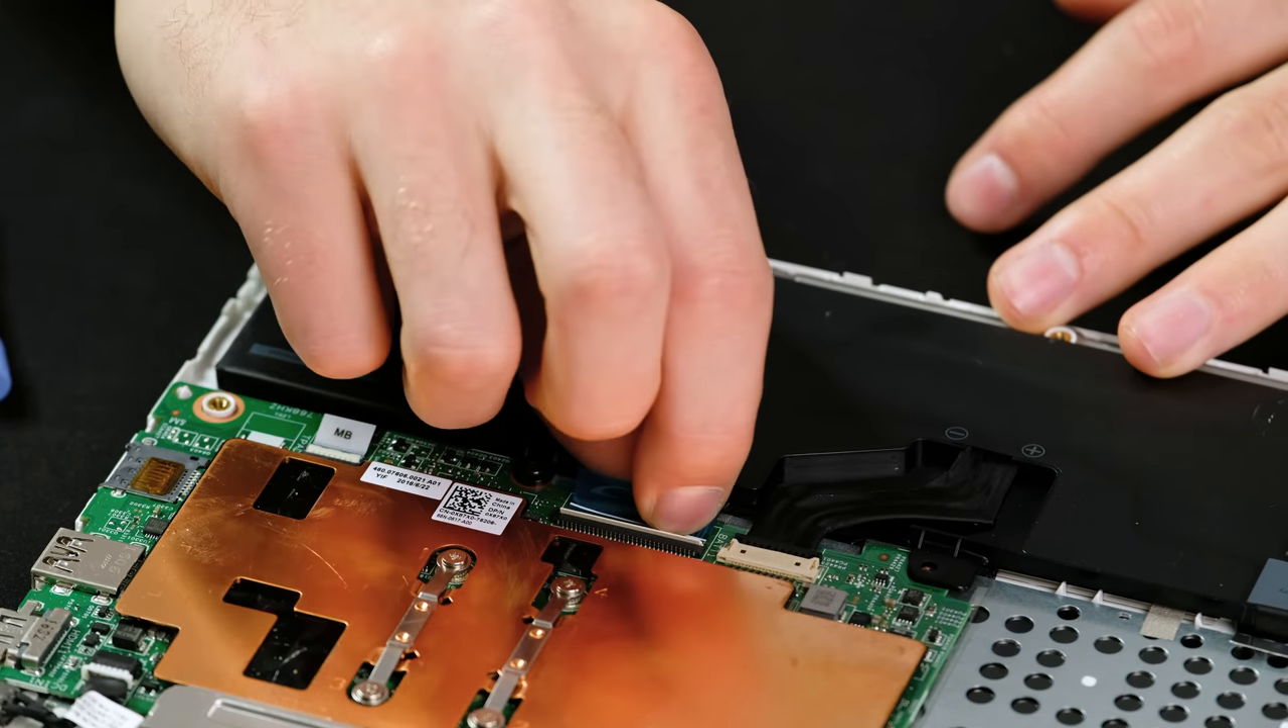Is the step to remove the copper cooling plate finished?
No.